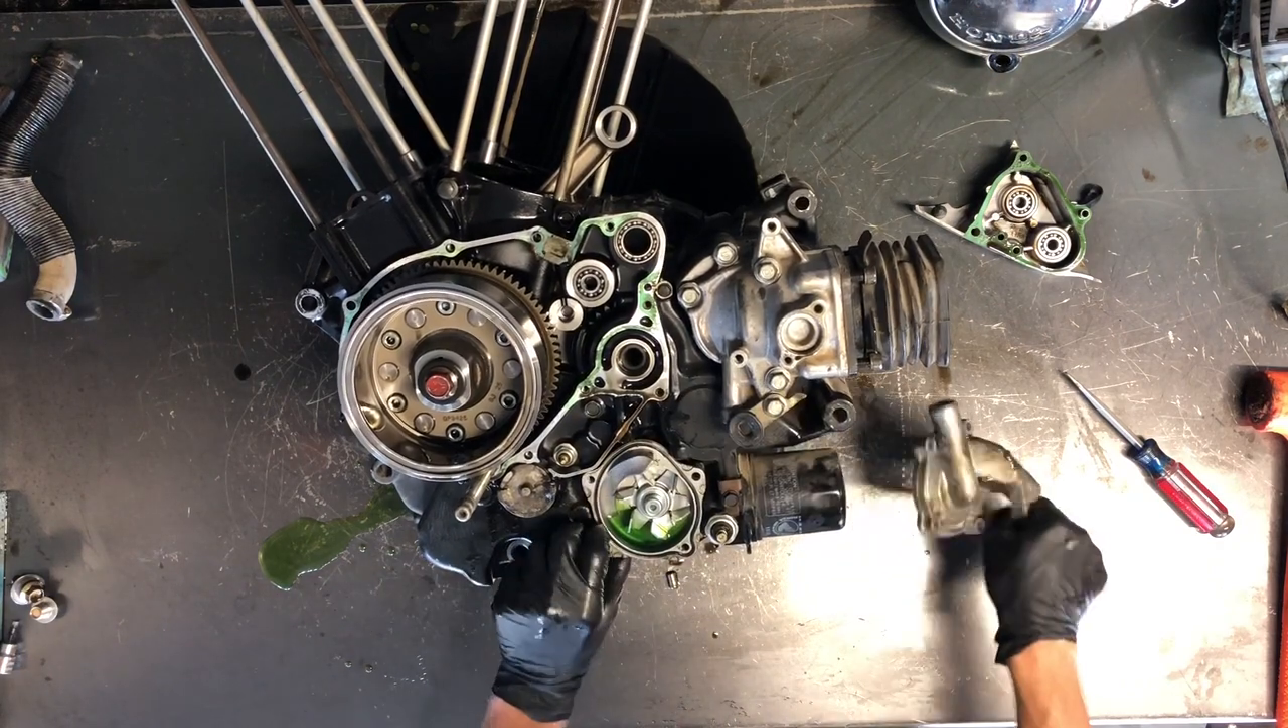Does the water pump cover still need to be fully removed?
No.